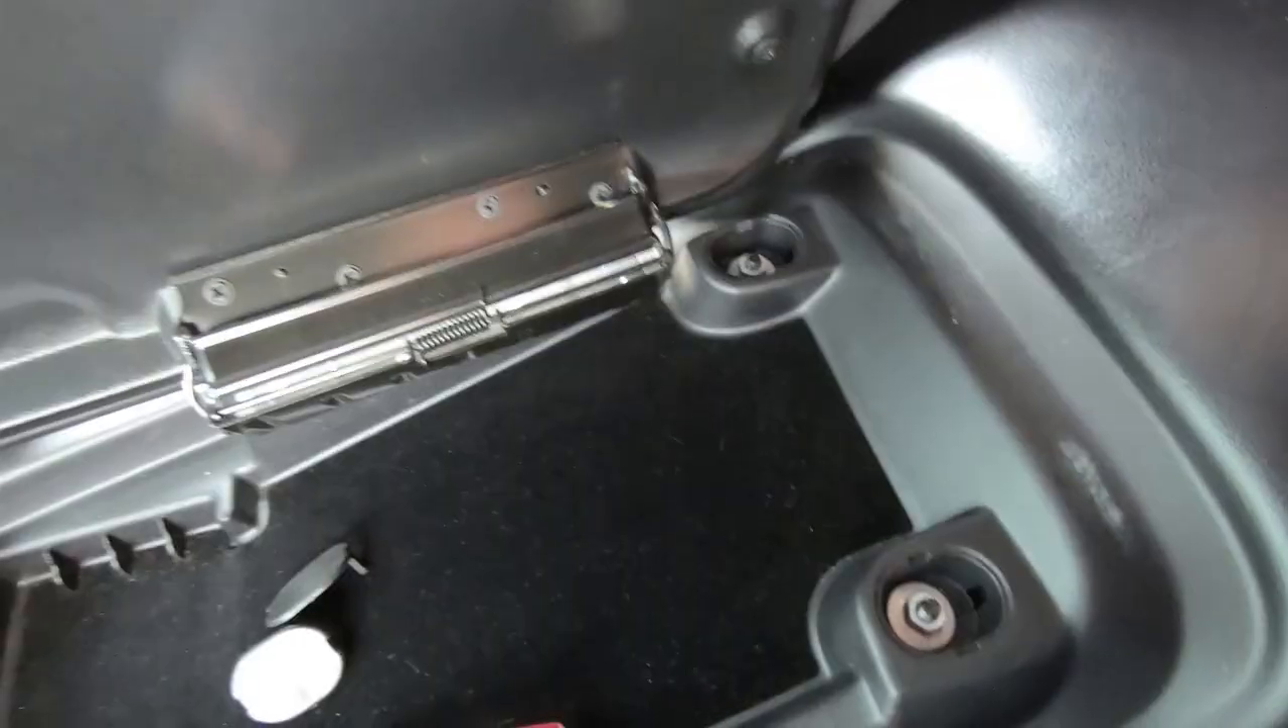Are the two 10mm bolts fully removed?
No.